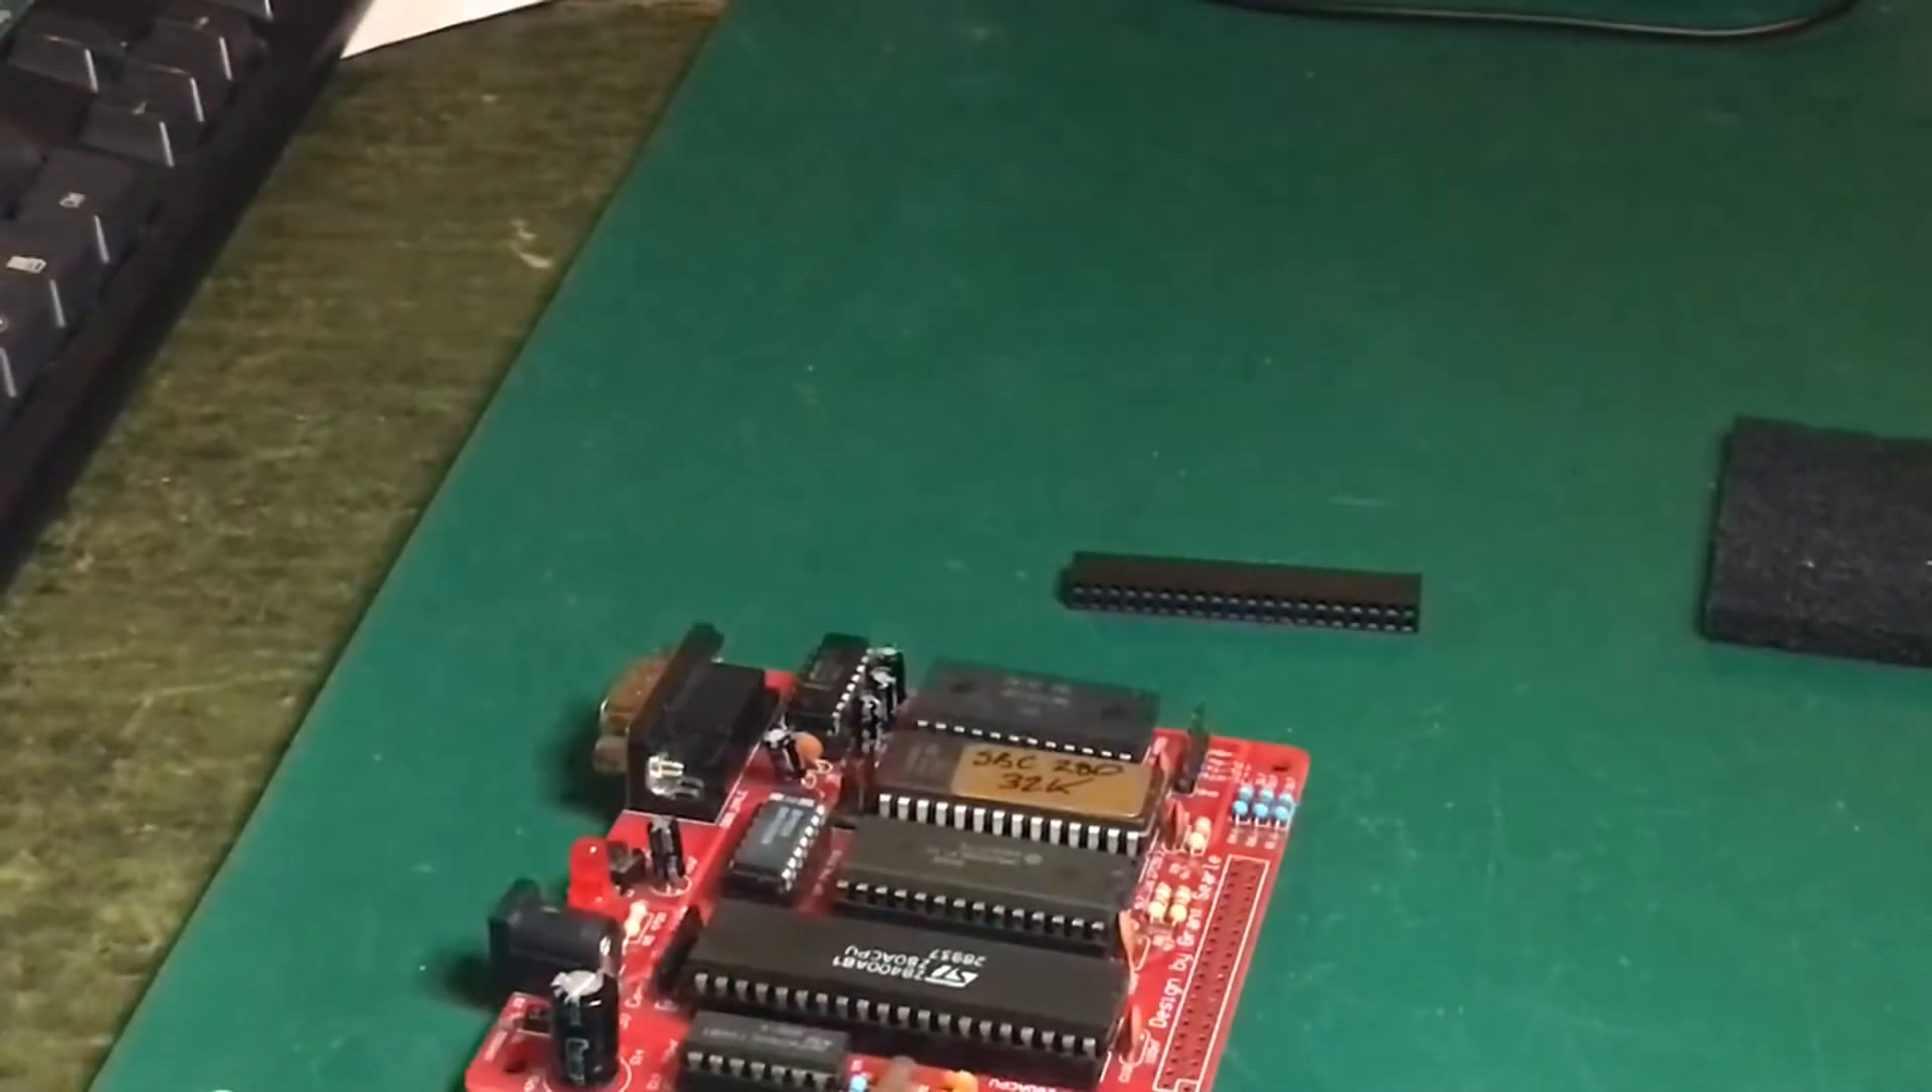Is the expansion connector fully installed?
No.